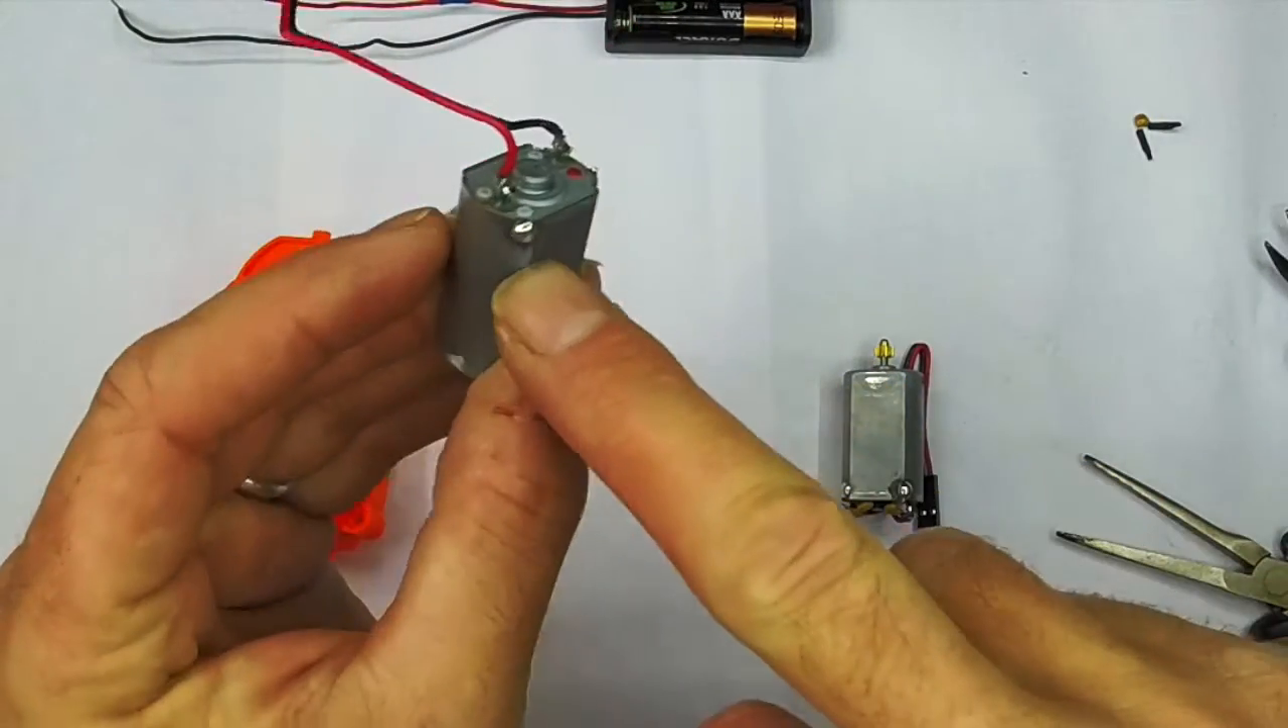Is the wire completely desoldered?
No.